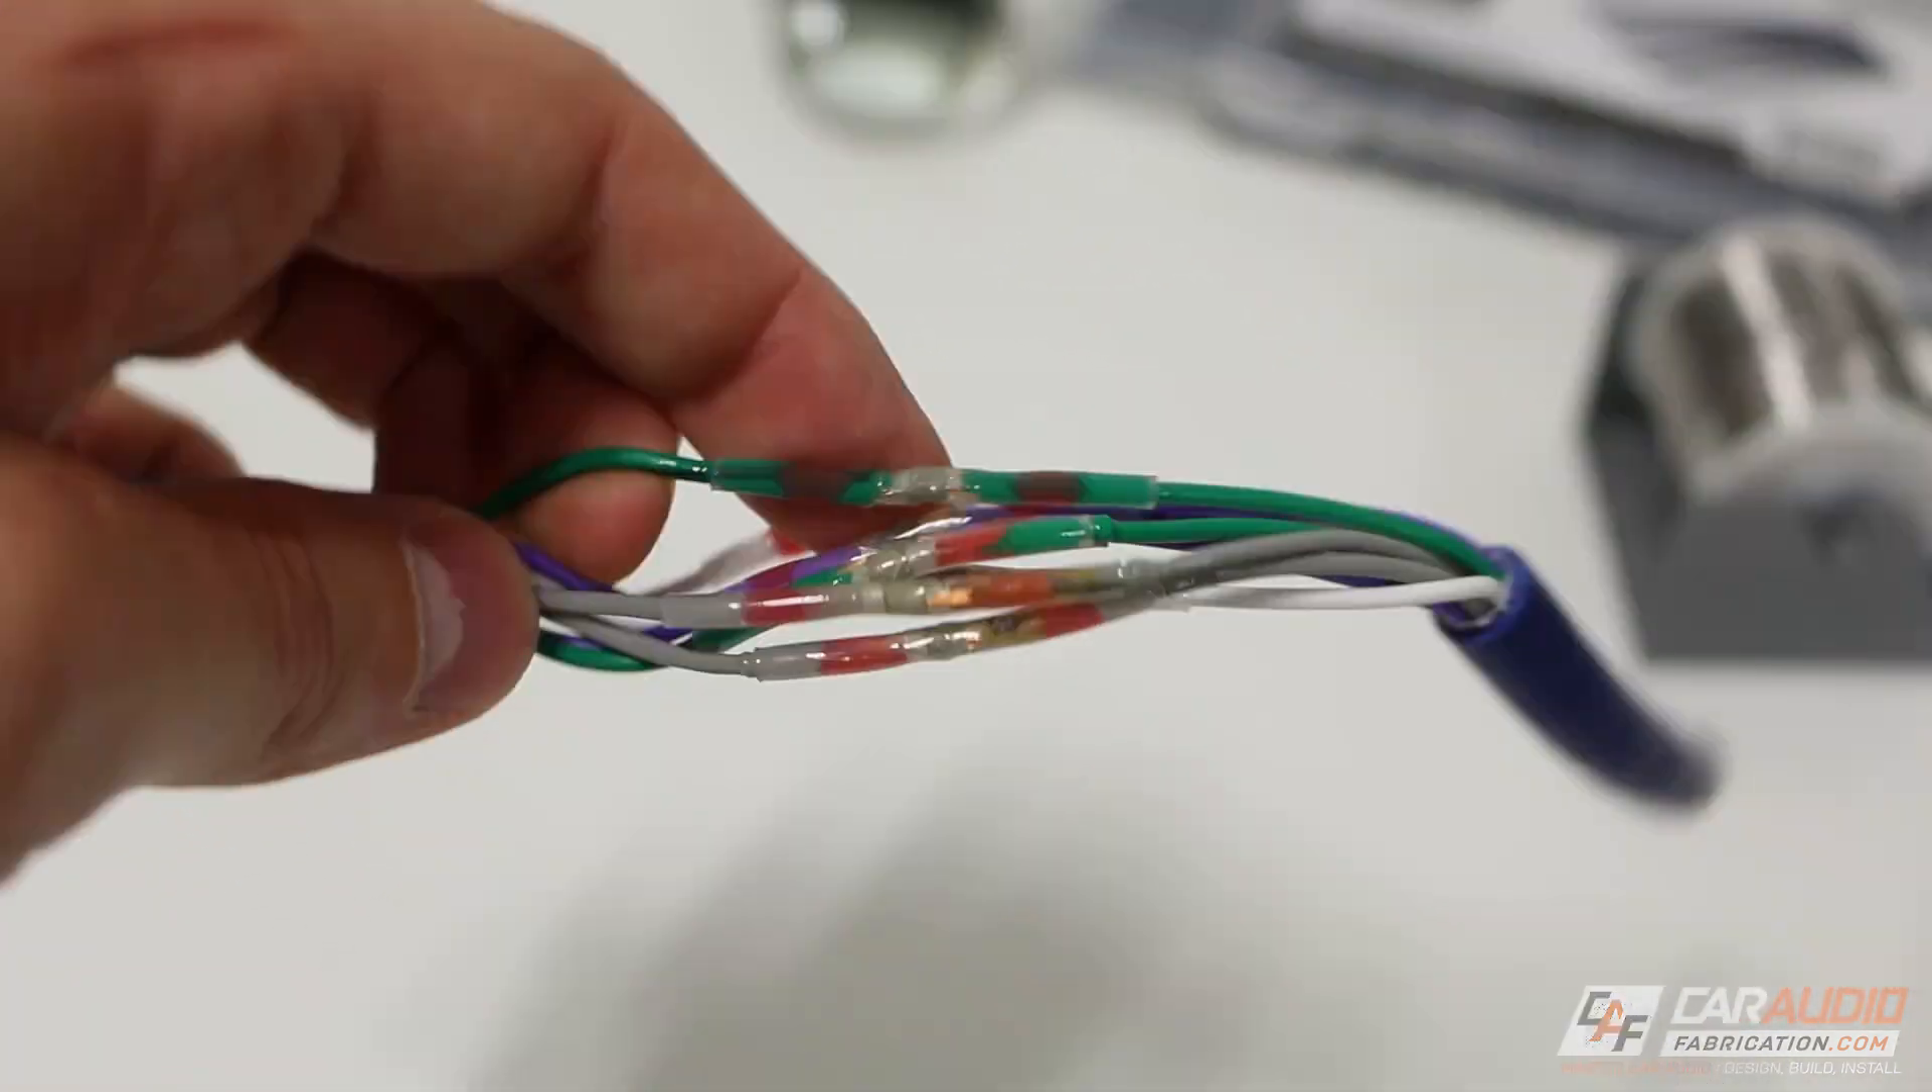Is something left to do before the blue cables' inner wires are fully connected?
No.